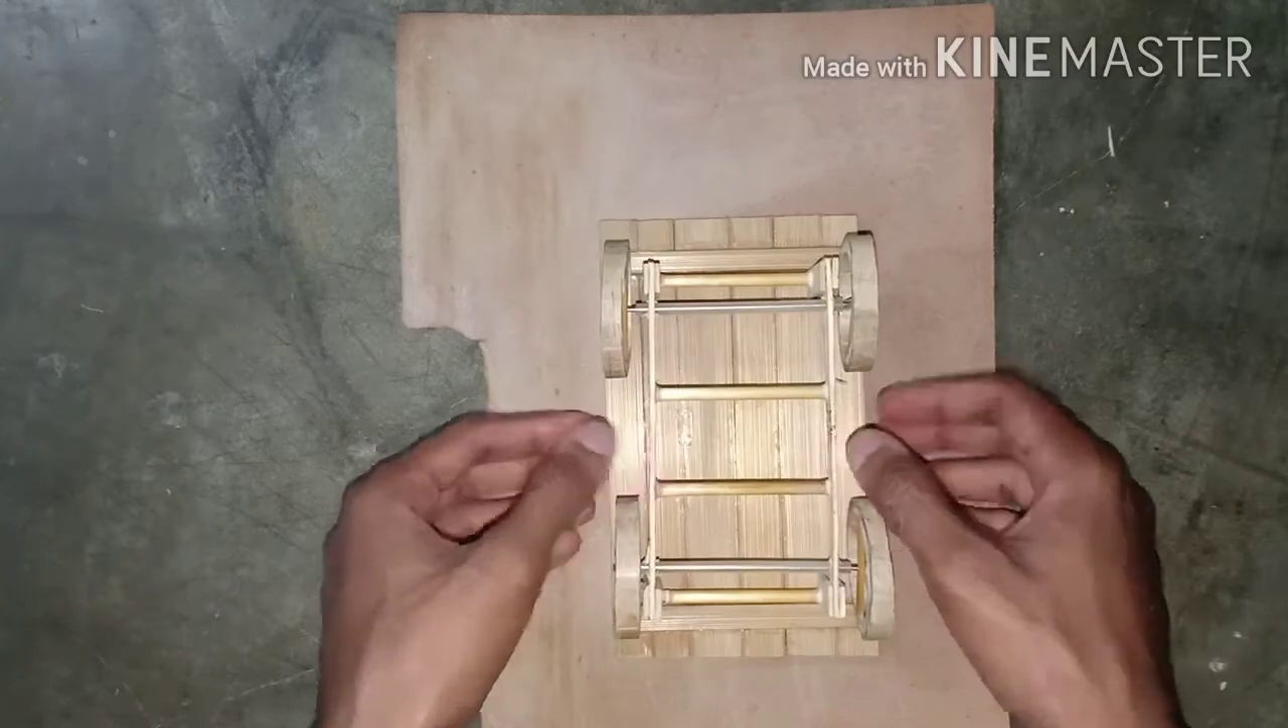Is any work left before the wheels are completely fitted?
No.